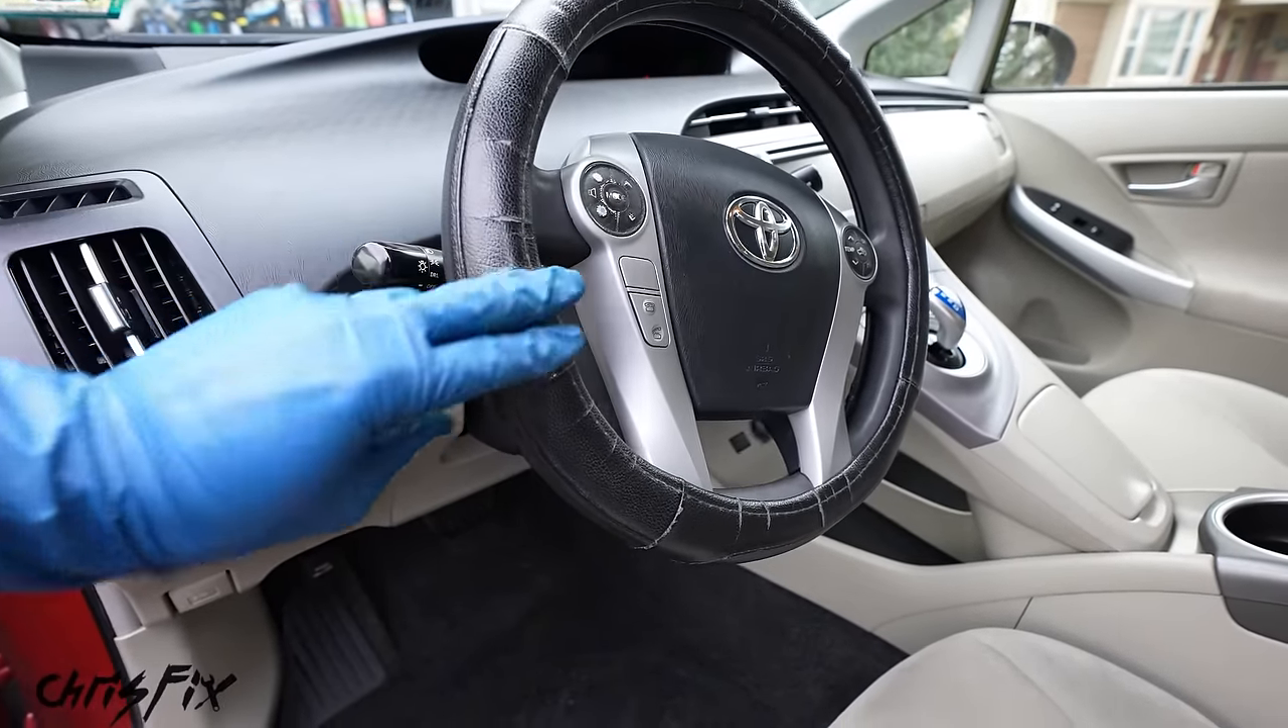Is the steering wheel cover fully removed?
No.